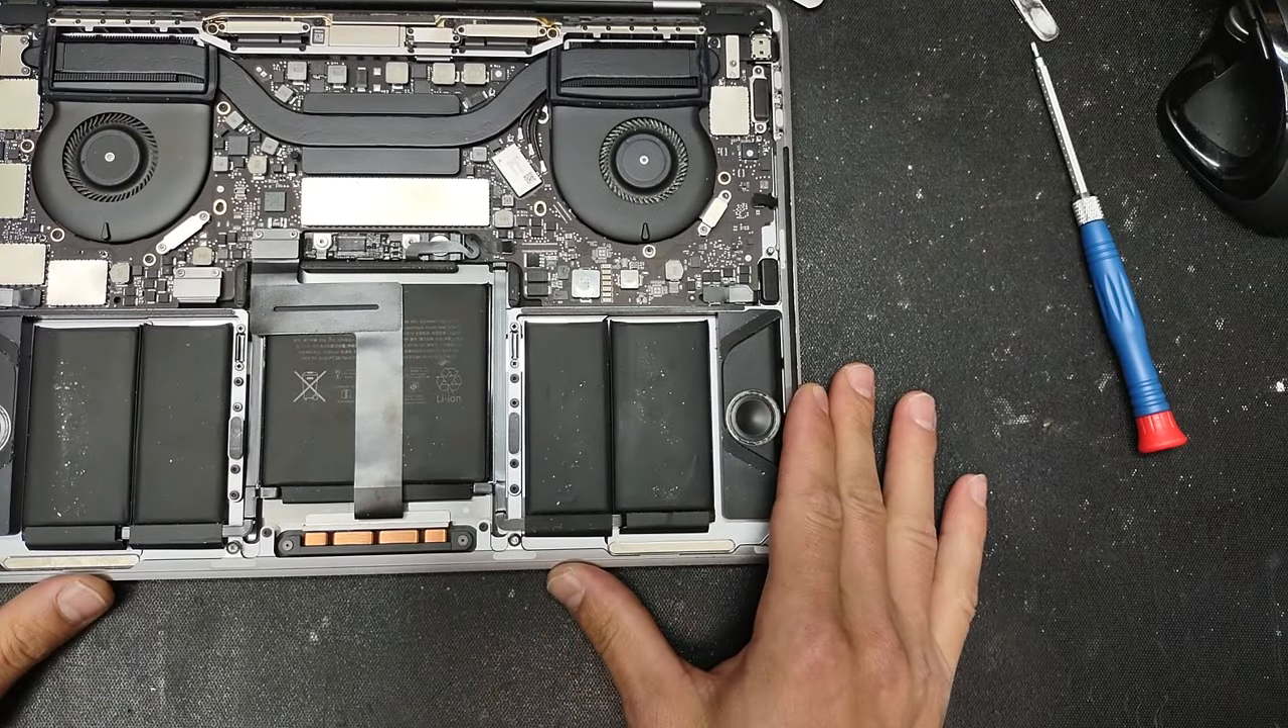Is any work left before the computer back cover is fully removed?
No.